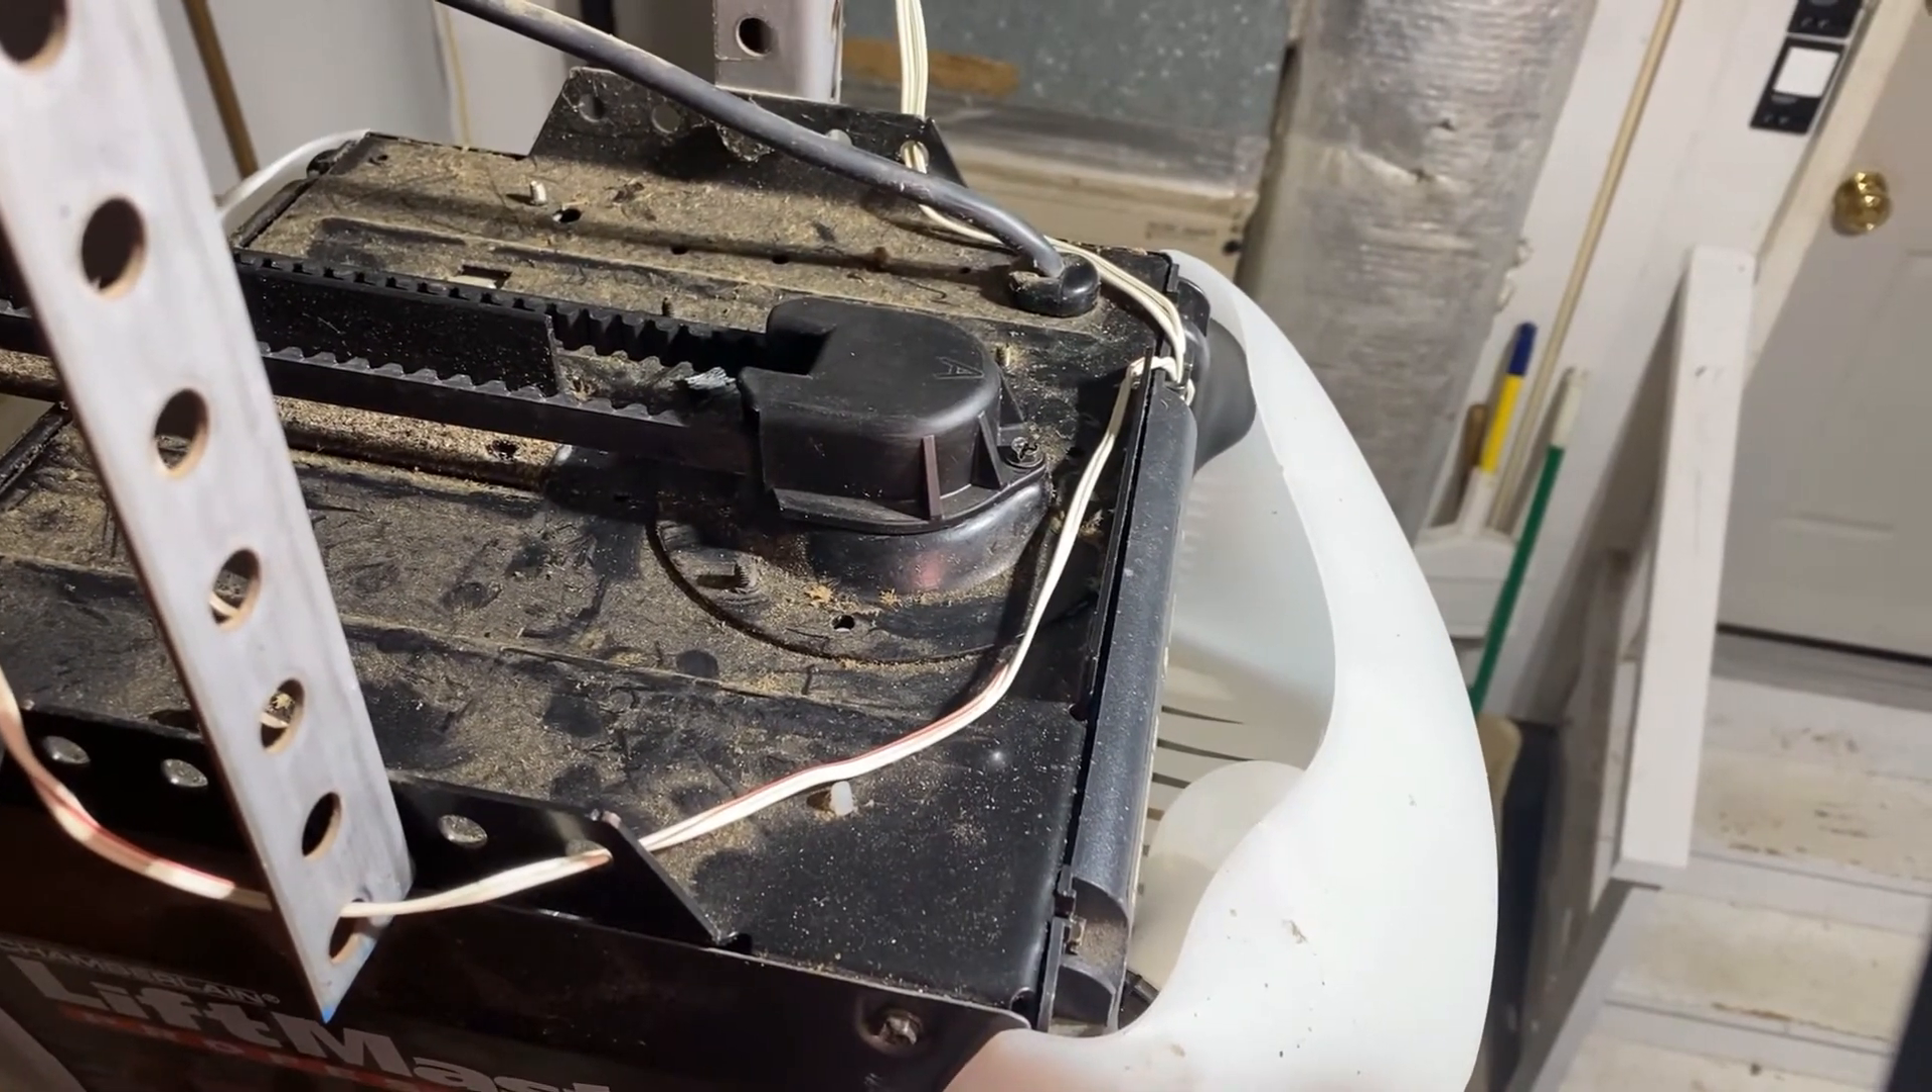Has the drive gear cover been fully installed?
Yes.